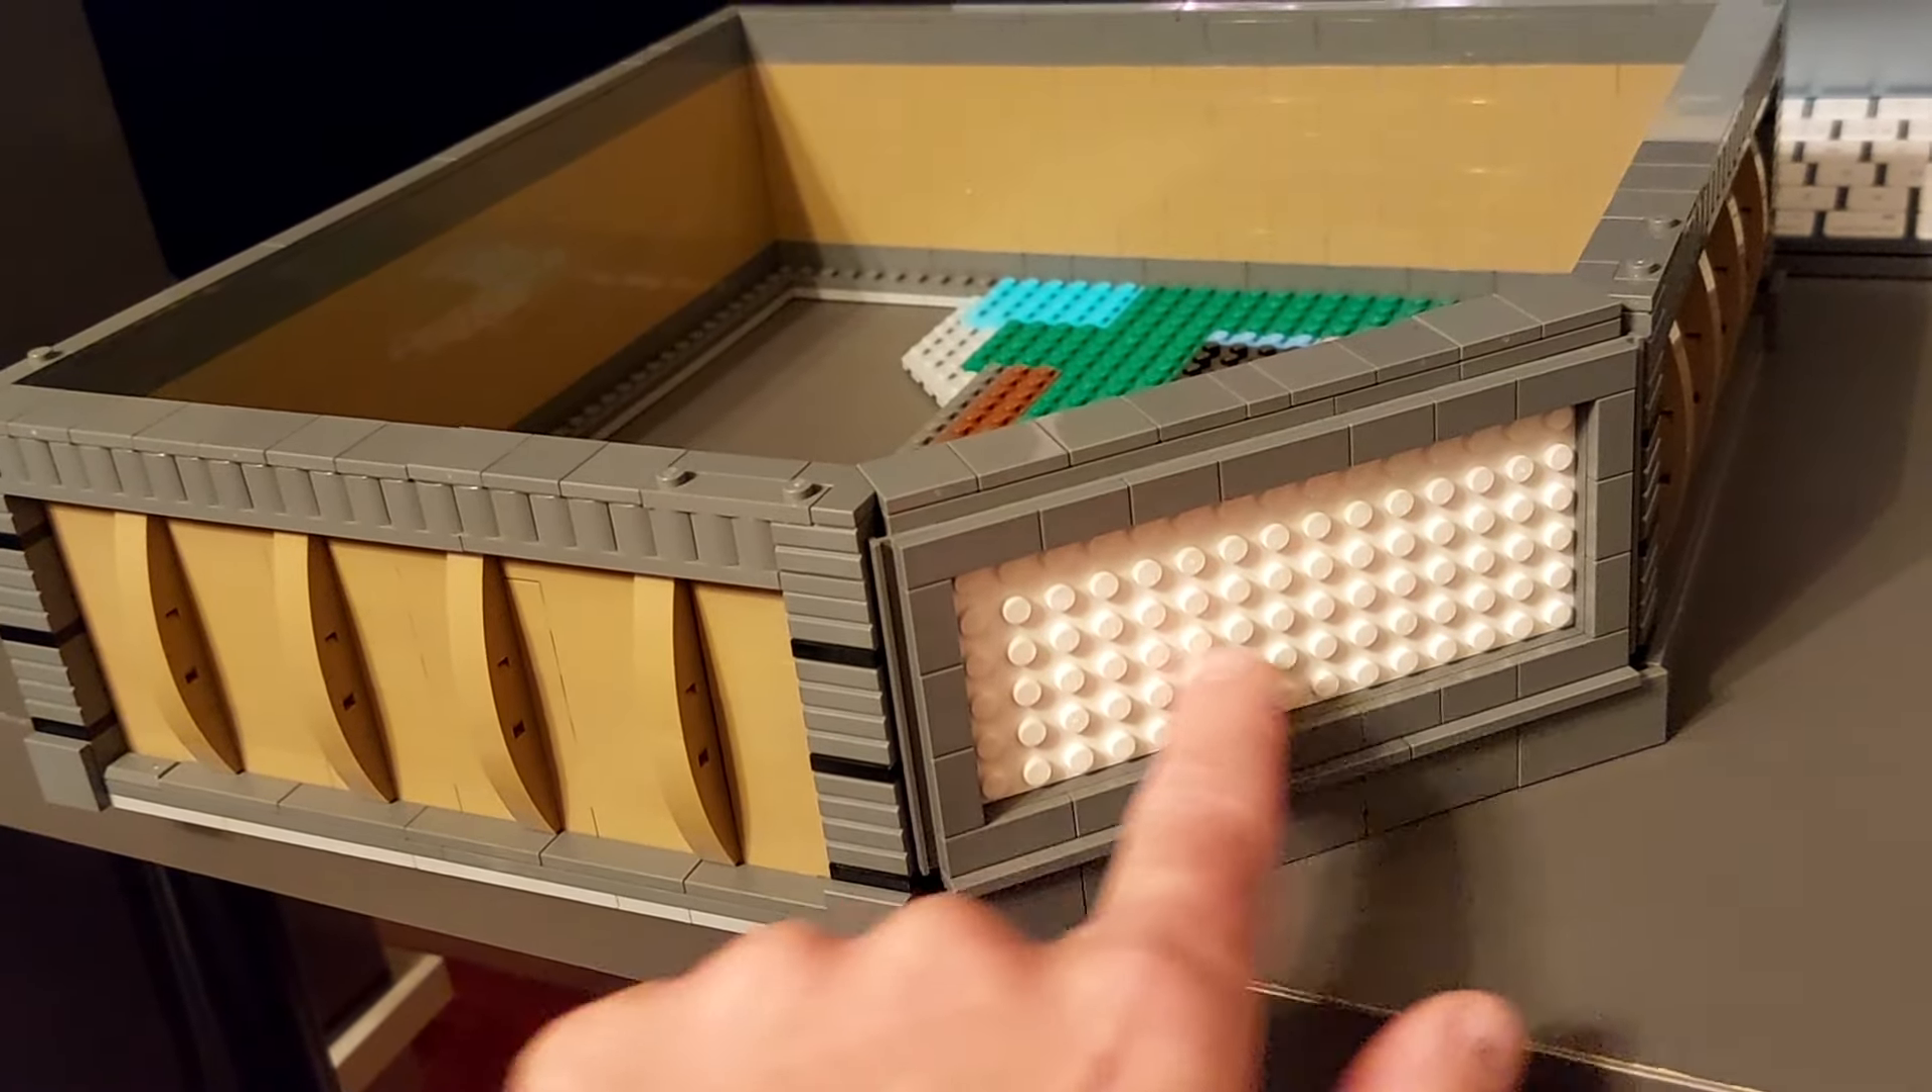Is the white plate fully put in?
Yes.